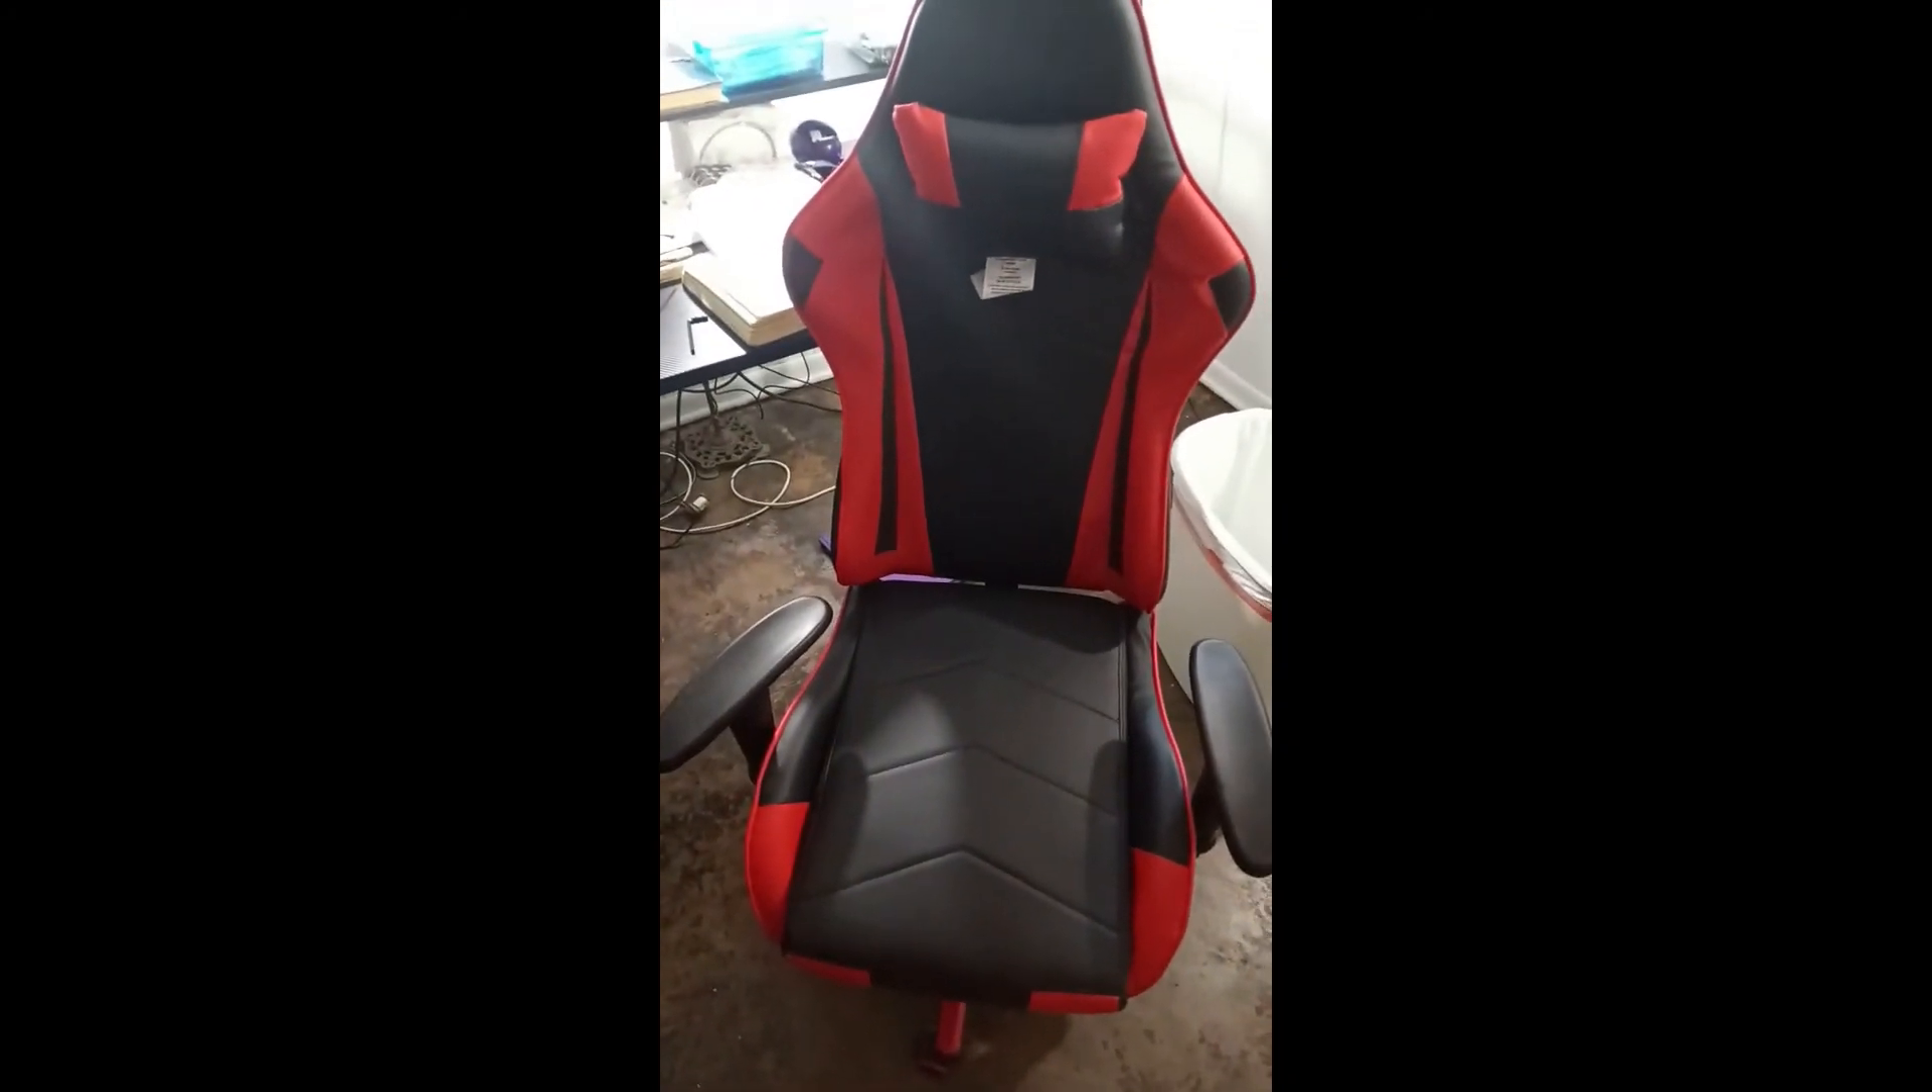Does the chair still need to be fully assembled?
No.